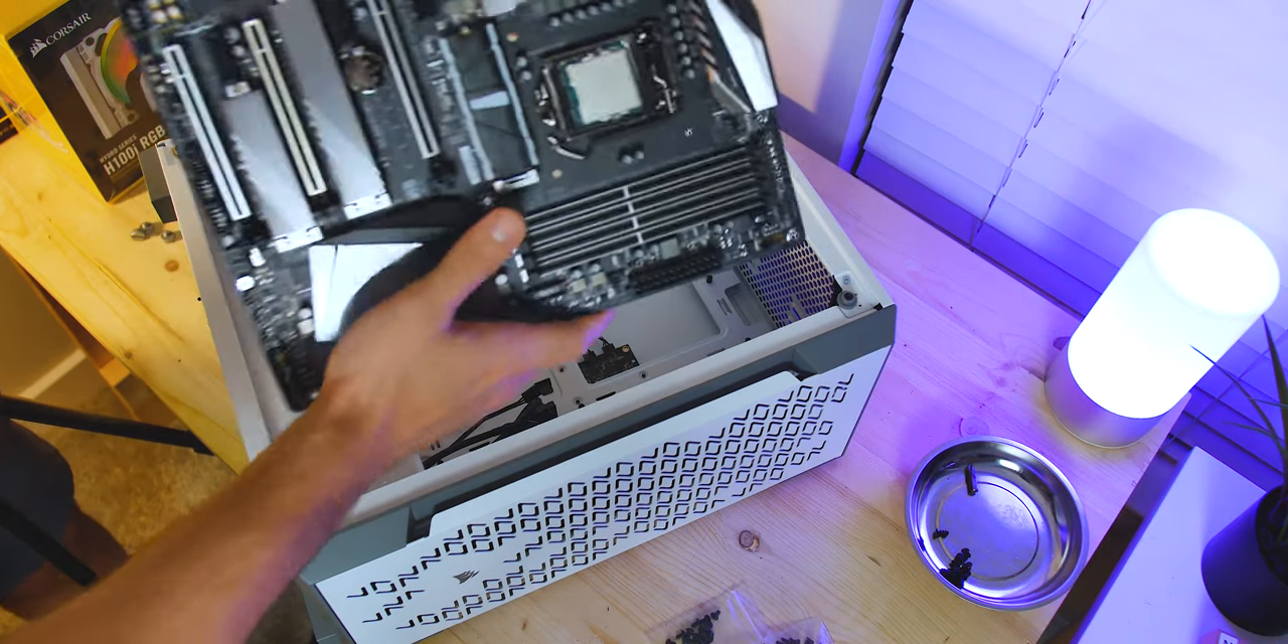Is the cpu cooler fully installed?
No.